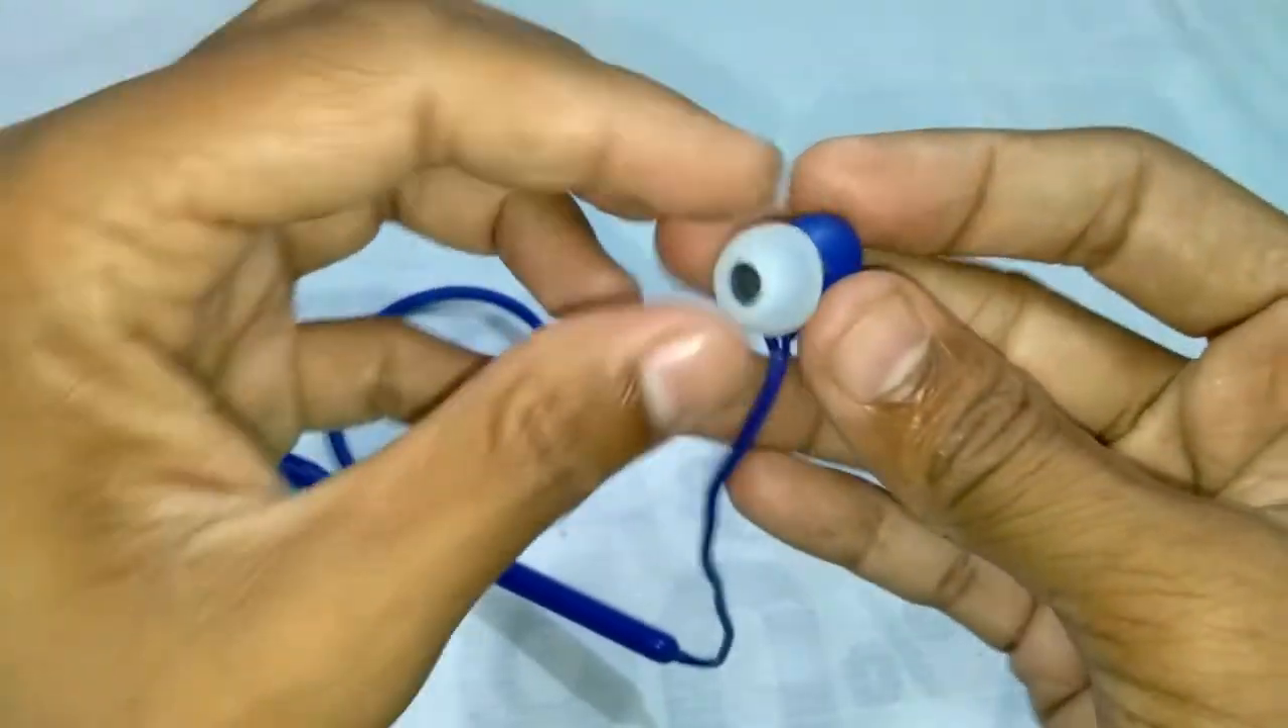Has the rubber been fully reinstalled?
Yes.